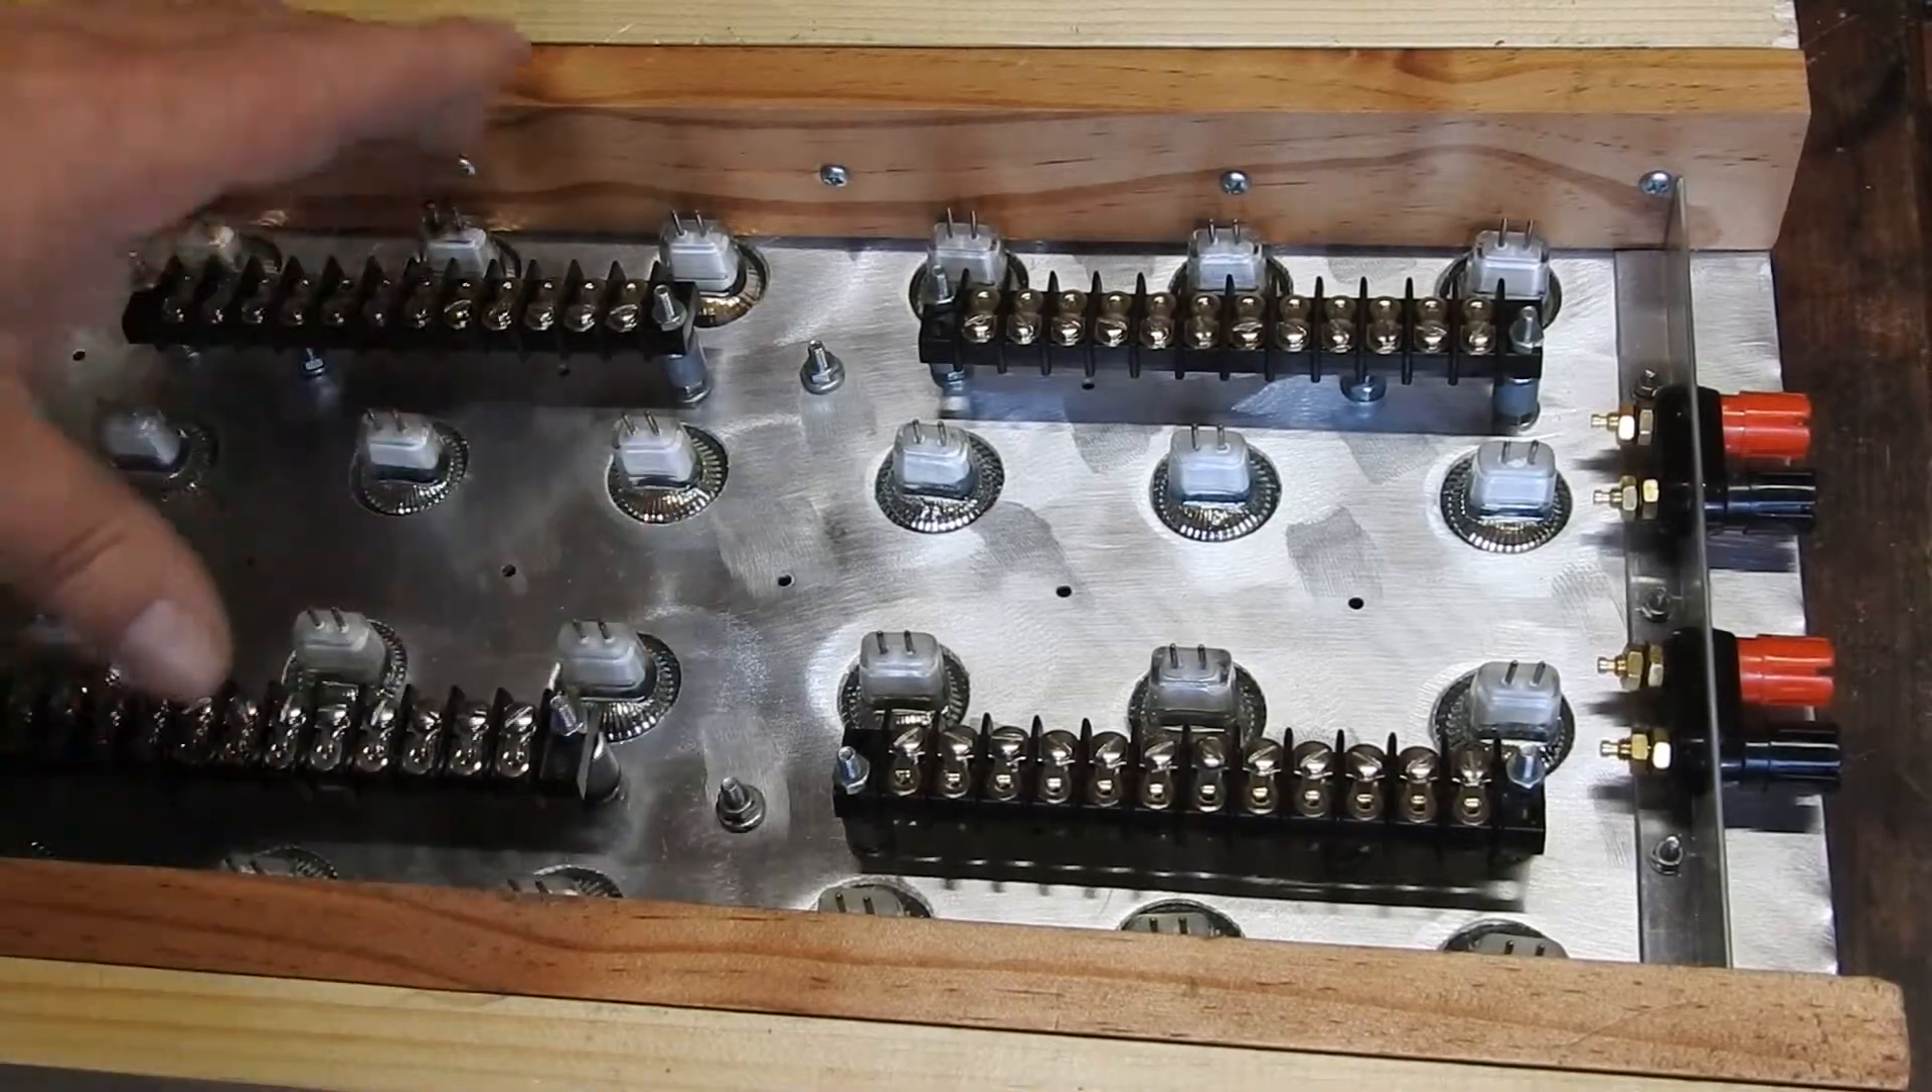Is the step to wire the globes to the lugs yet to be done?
Yes.